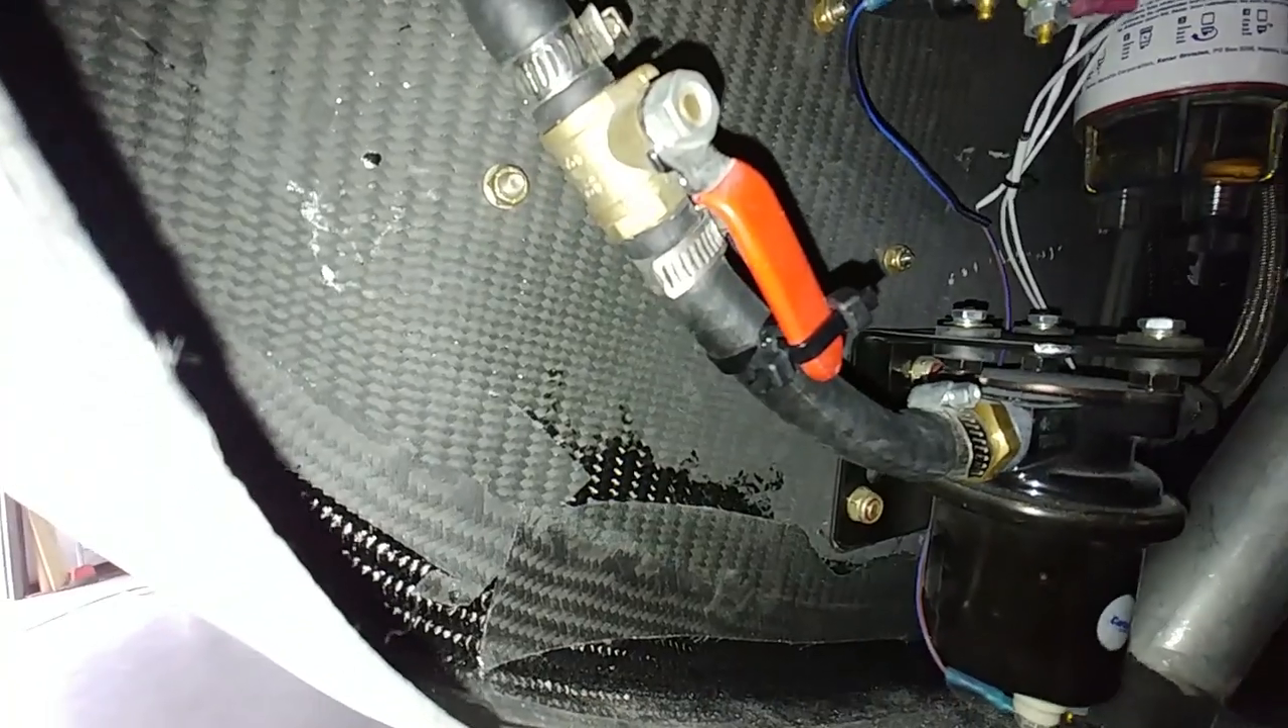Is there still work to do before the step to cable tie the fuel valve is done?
No.